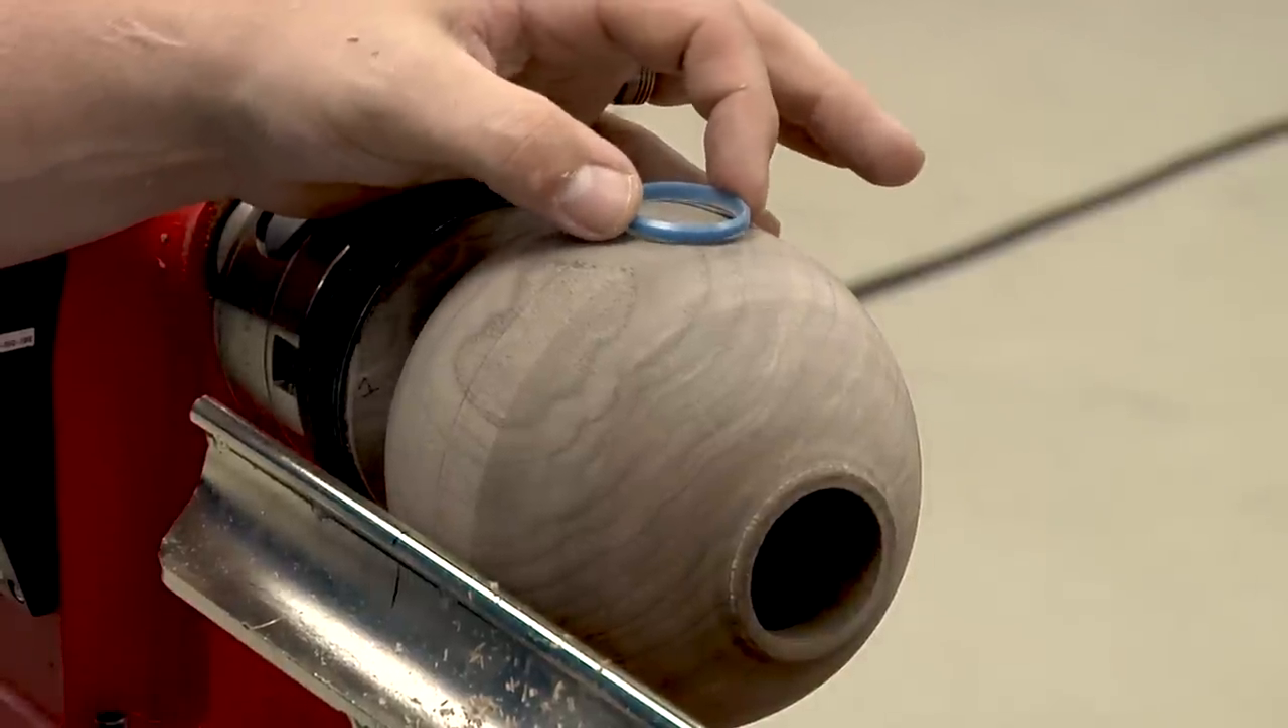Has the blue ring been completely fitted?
No.